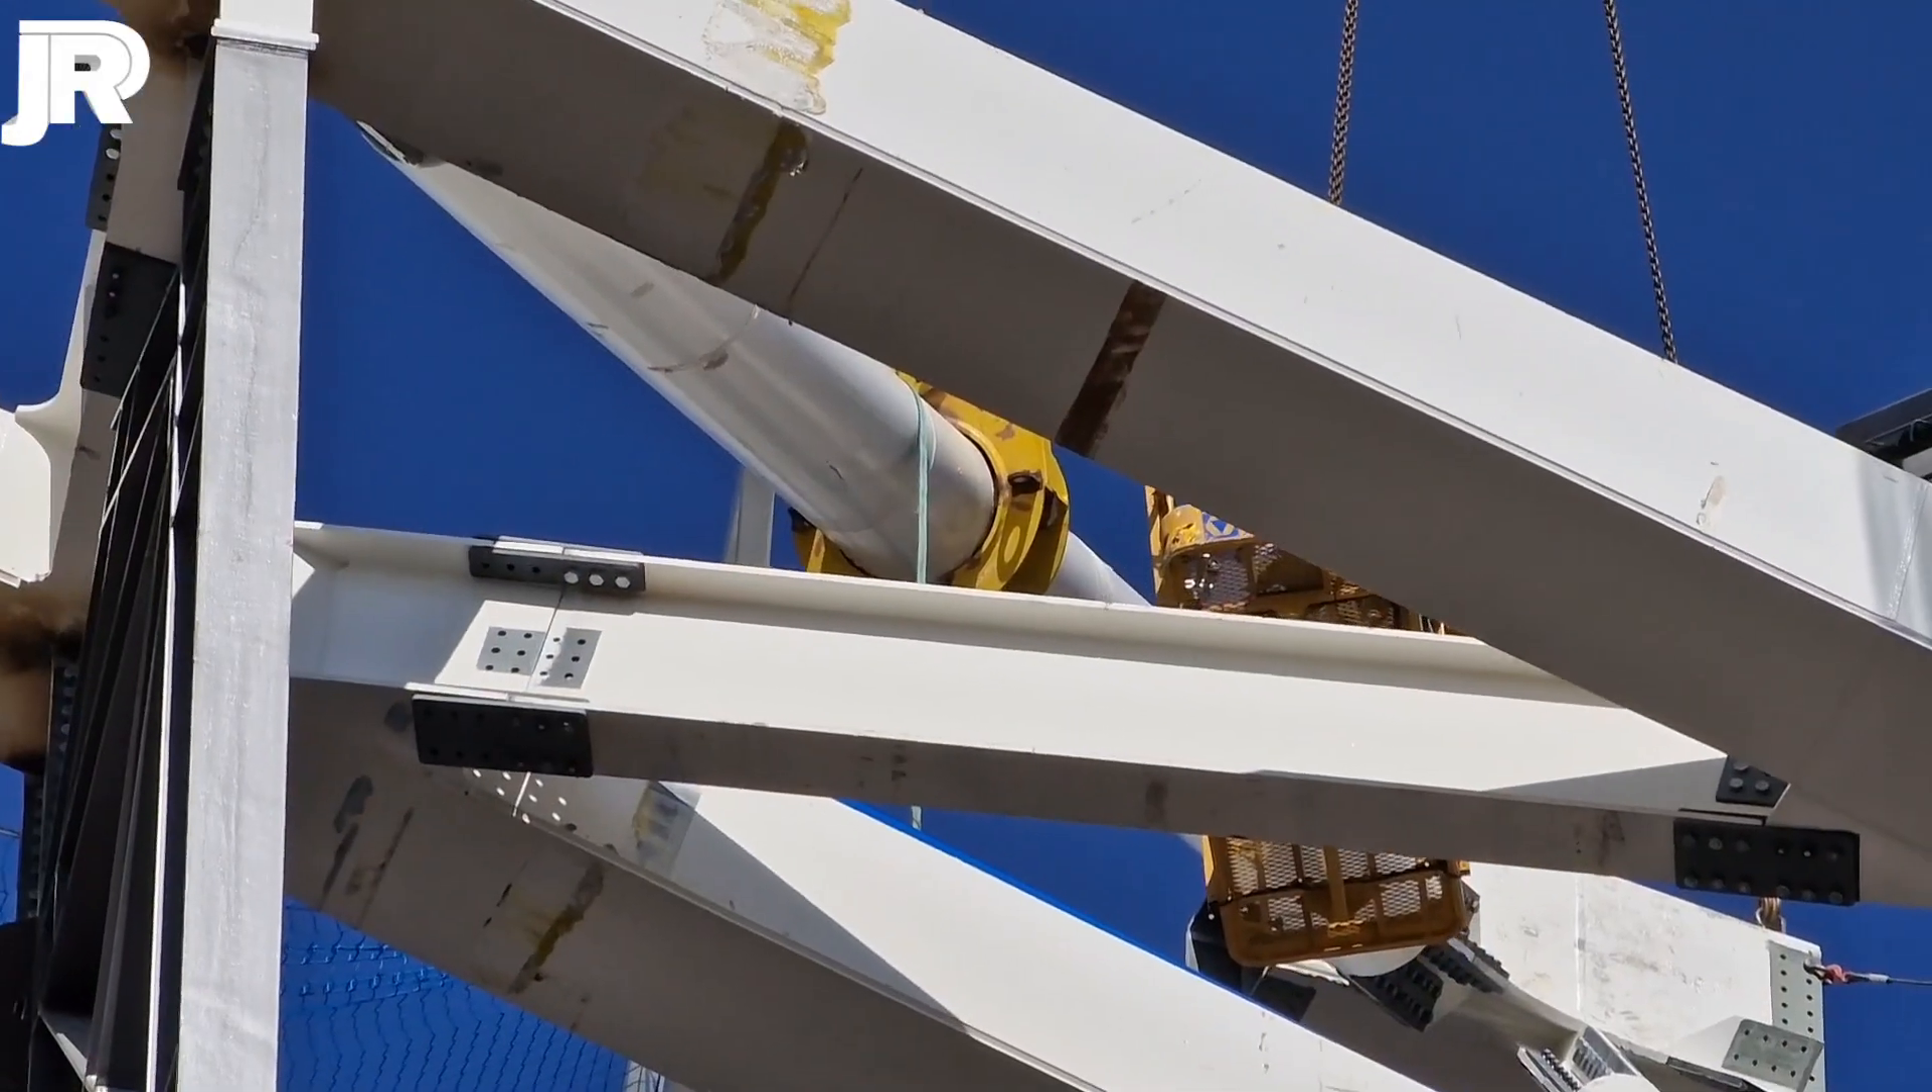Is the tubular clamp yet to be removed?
Yes.